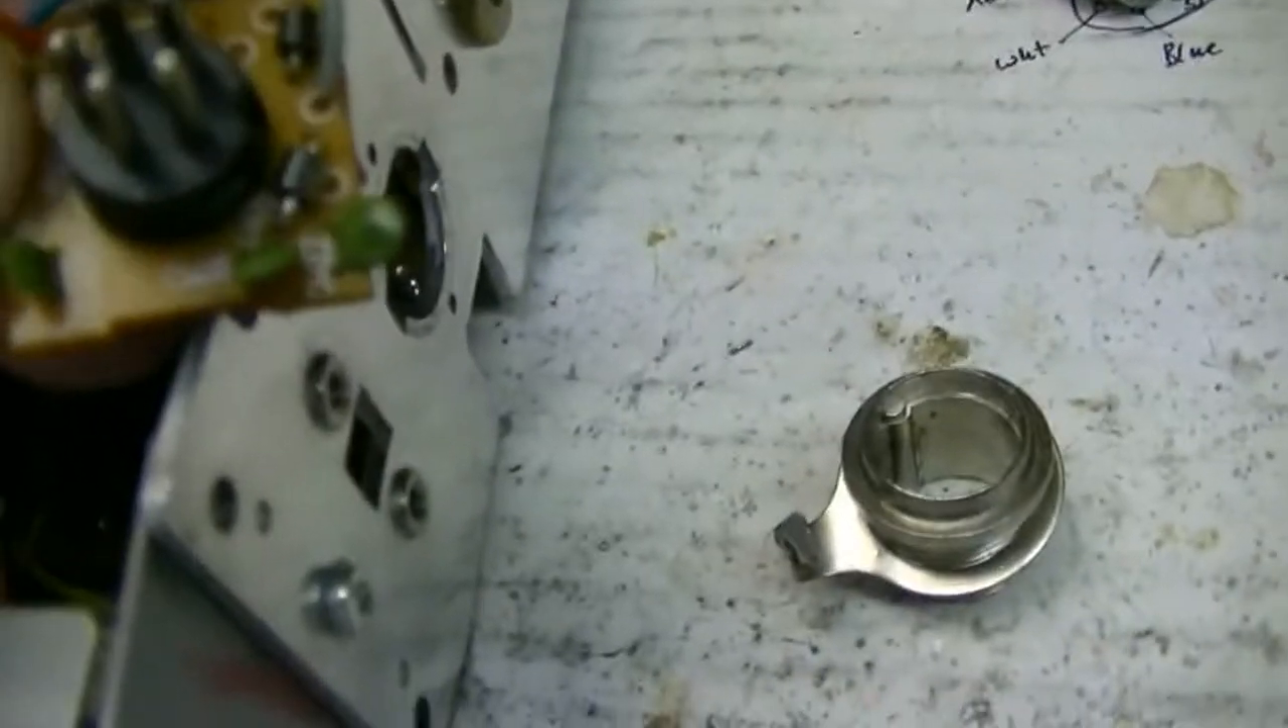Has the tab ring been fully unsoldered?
Yes.